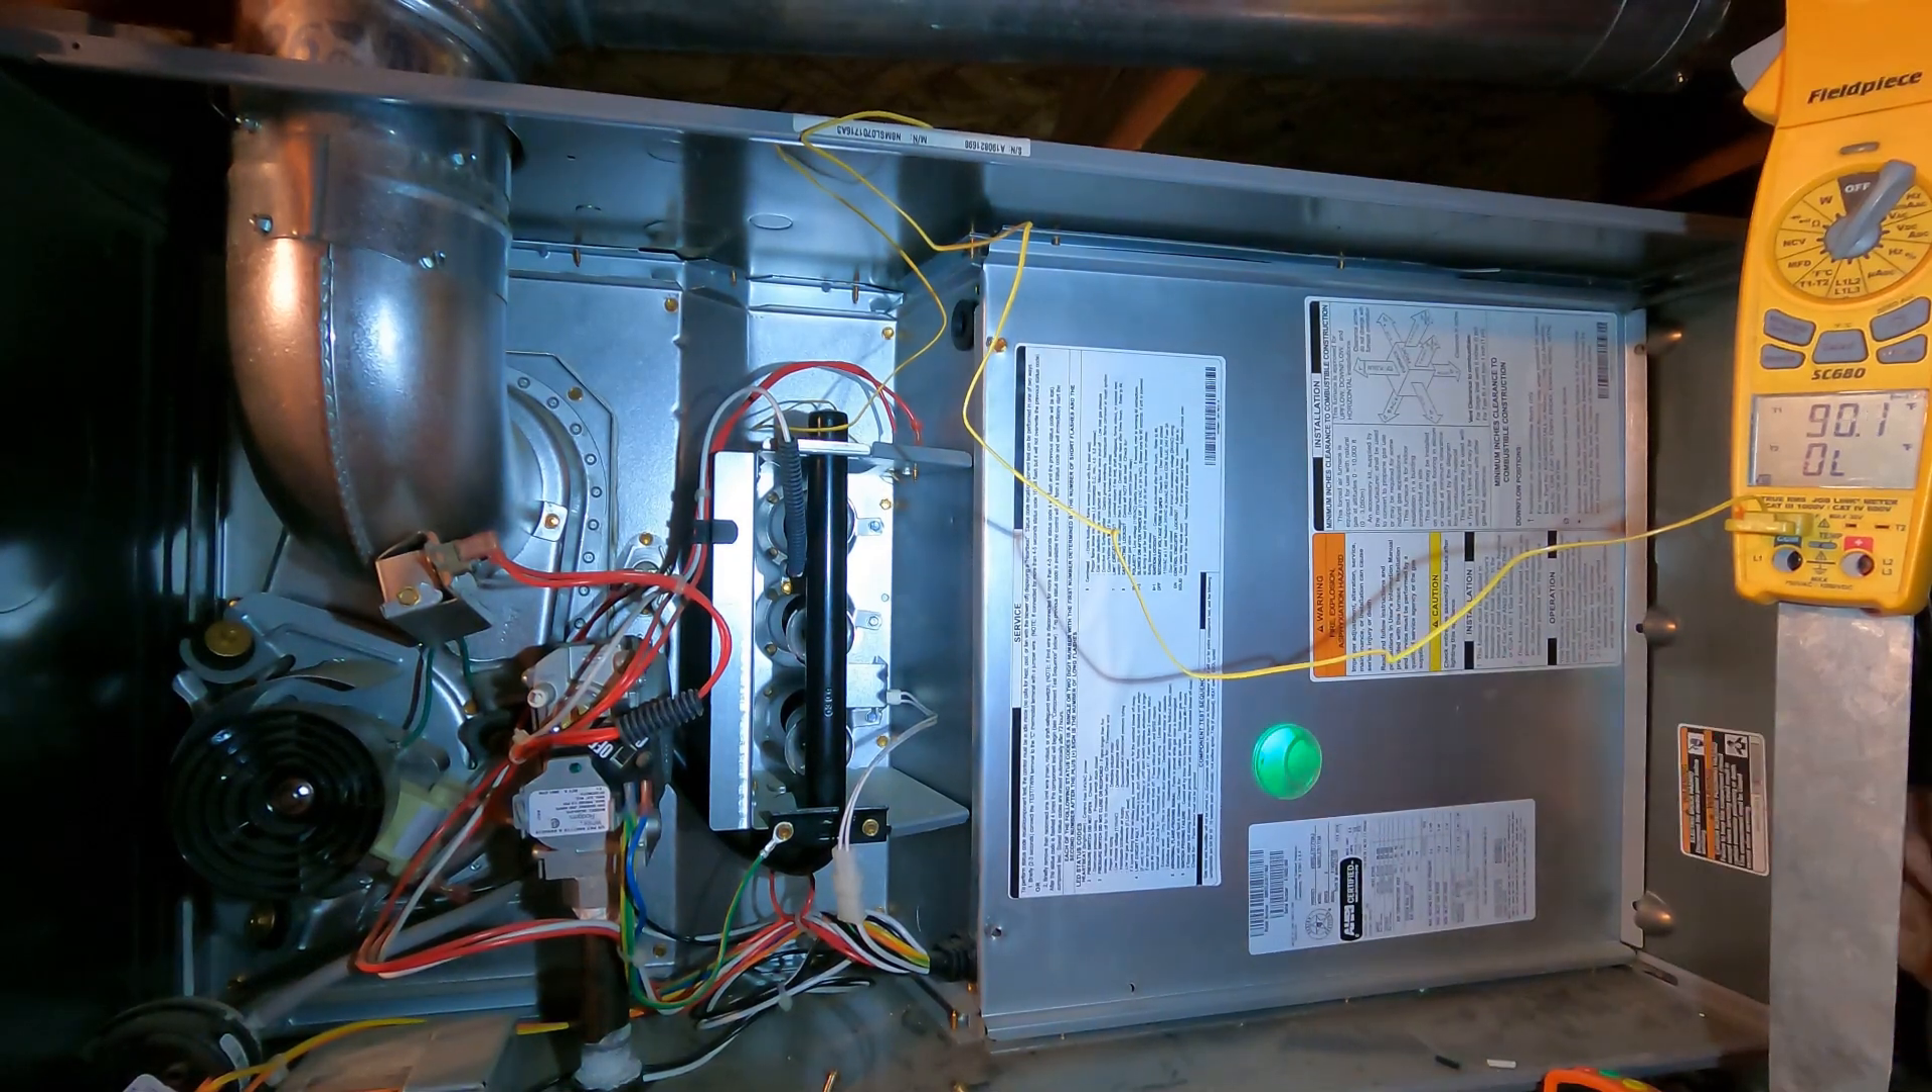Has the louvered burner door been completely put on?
No.